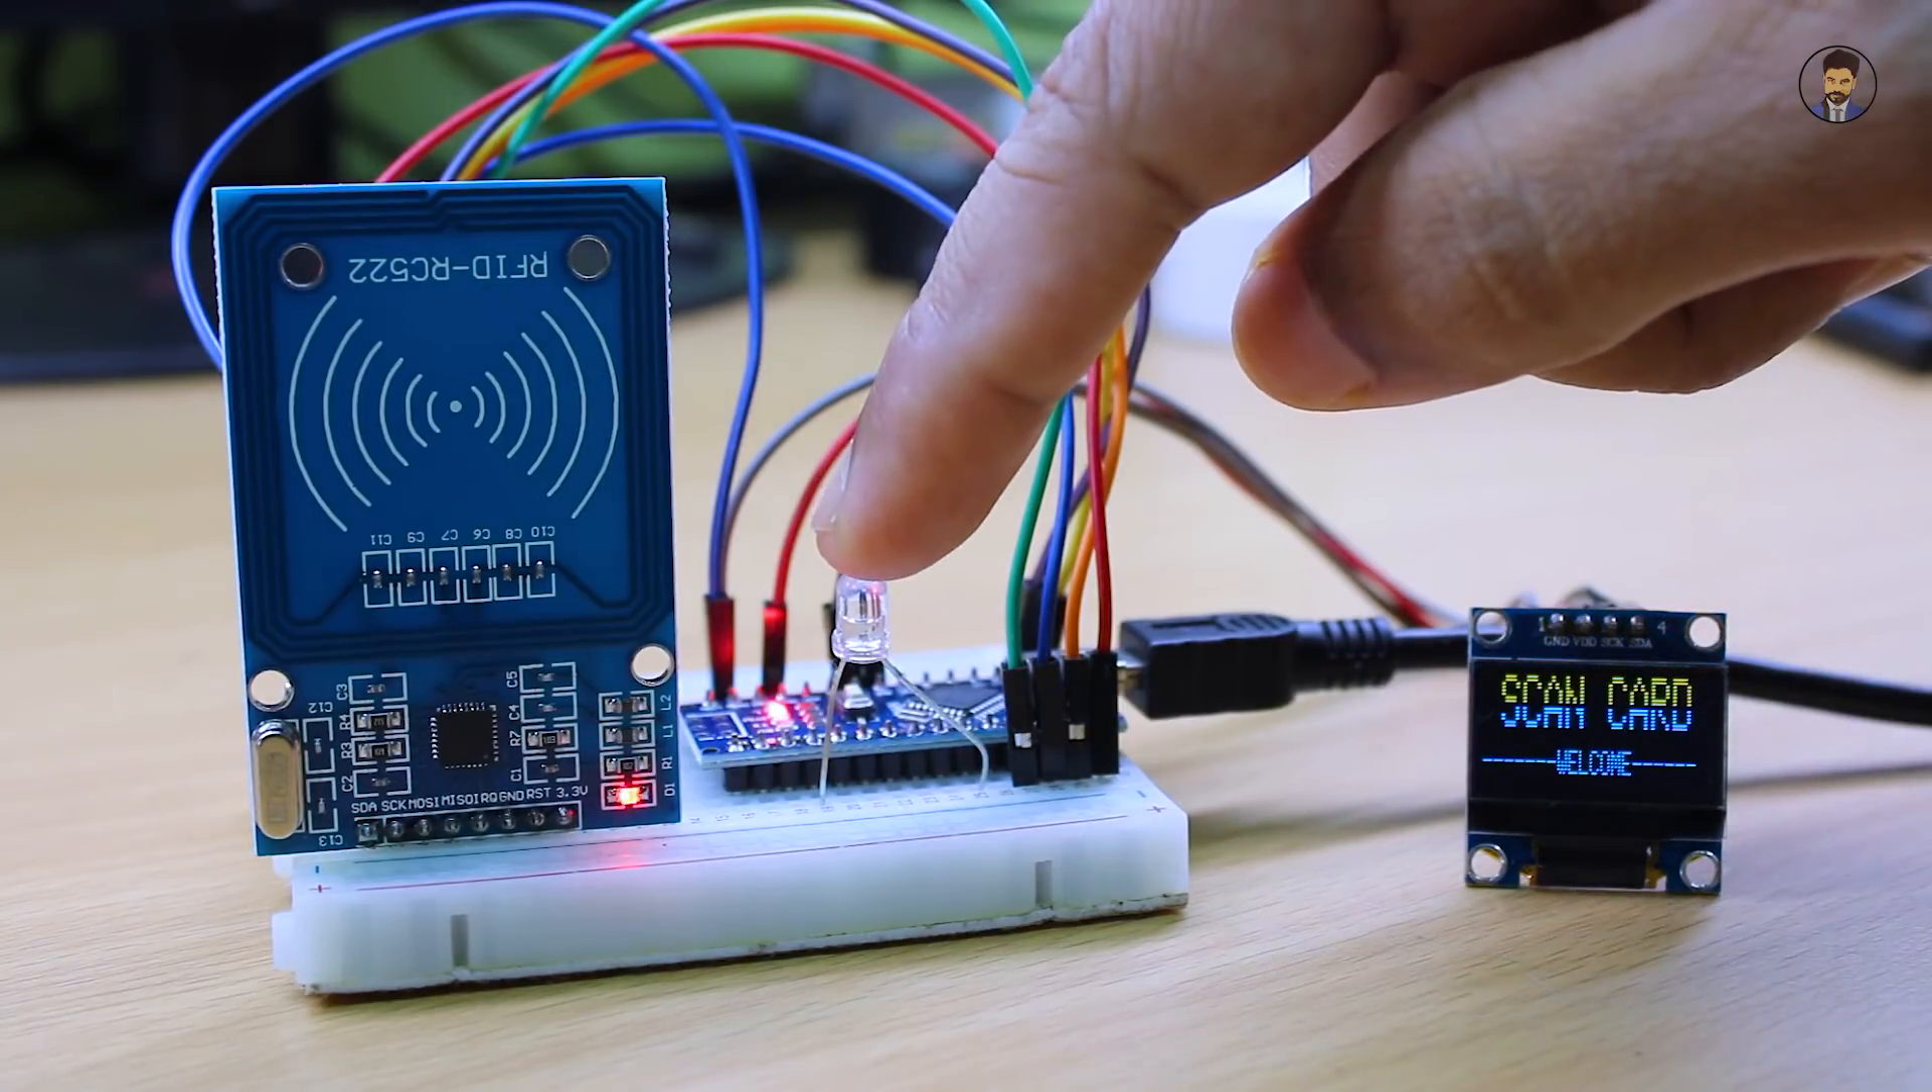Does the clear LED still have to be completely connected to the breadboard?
No.